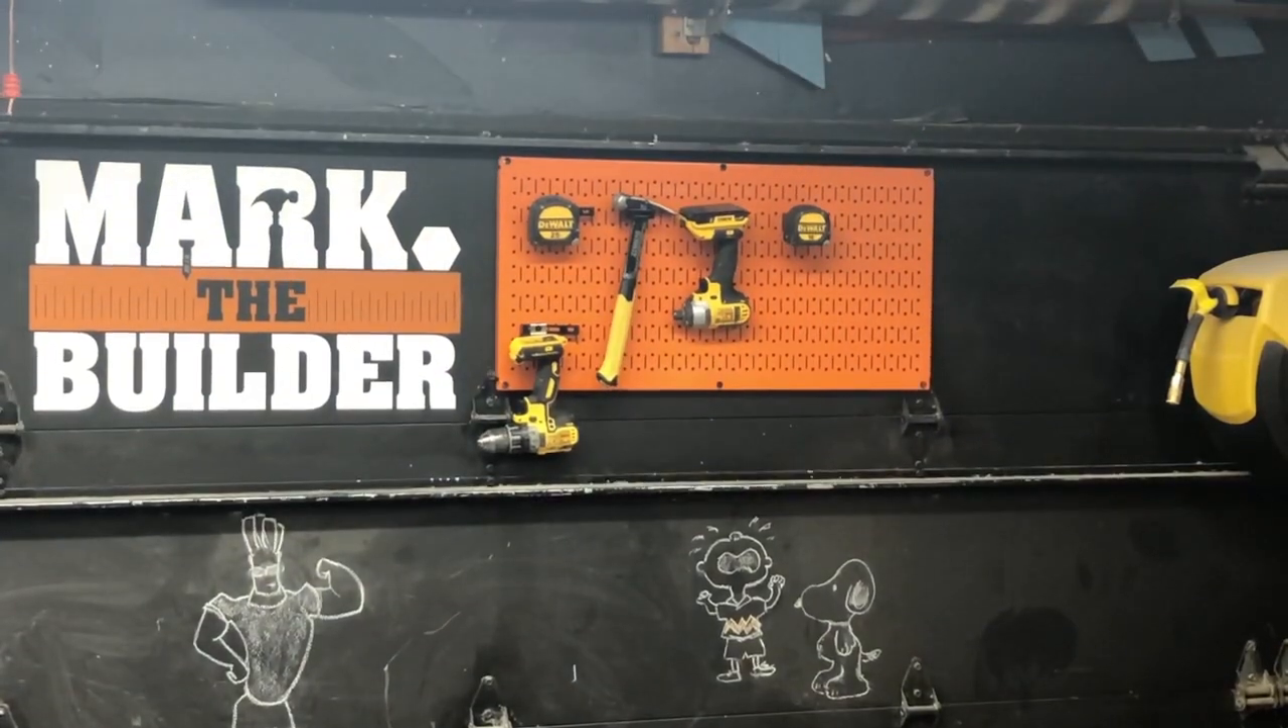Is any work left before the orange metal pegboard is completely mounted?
No.